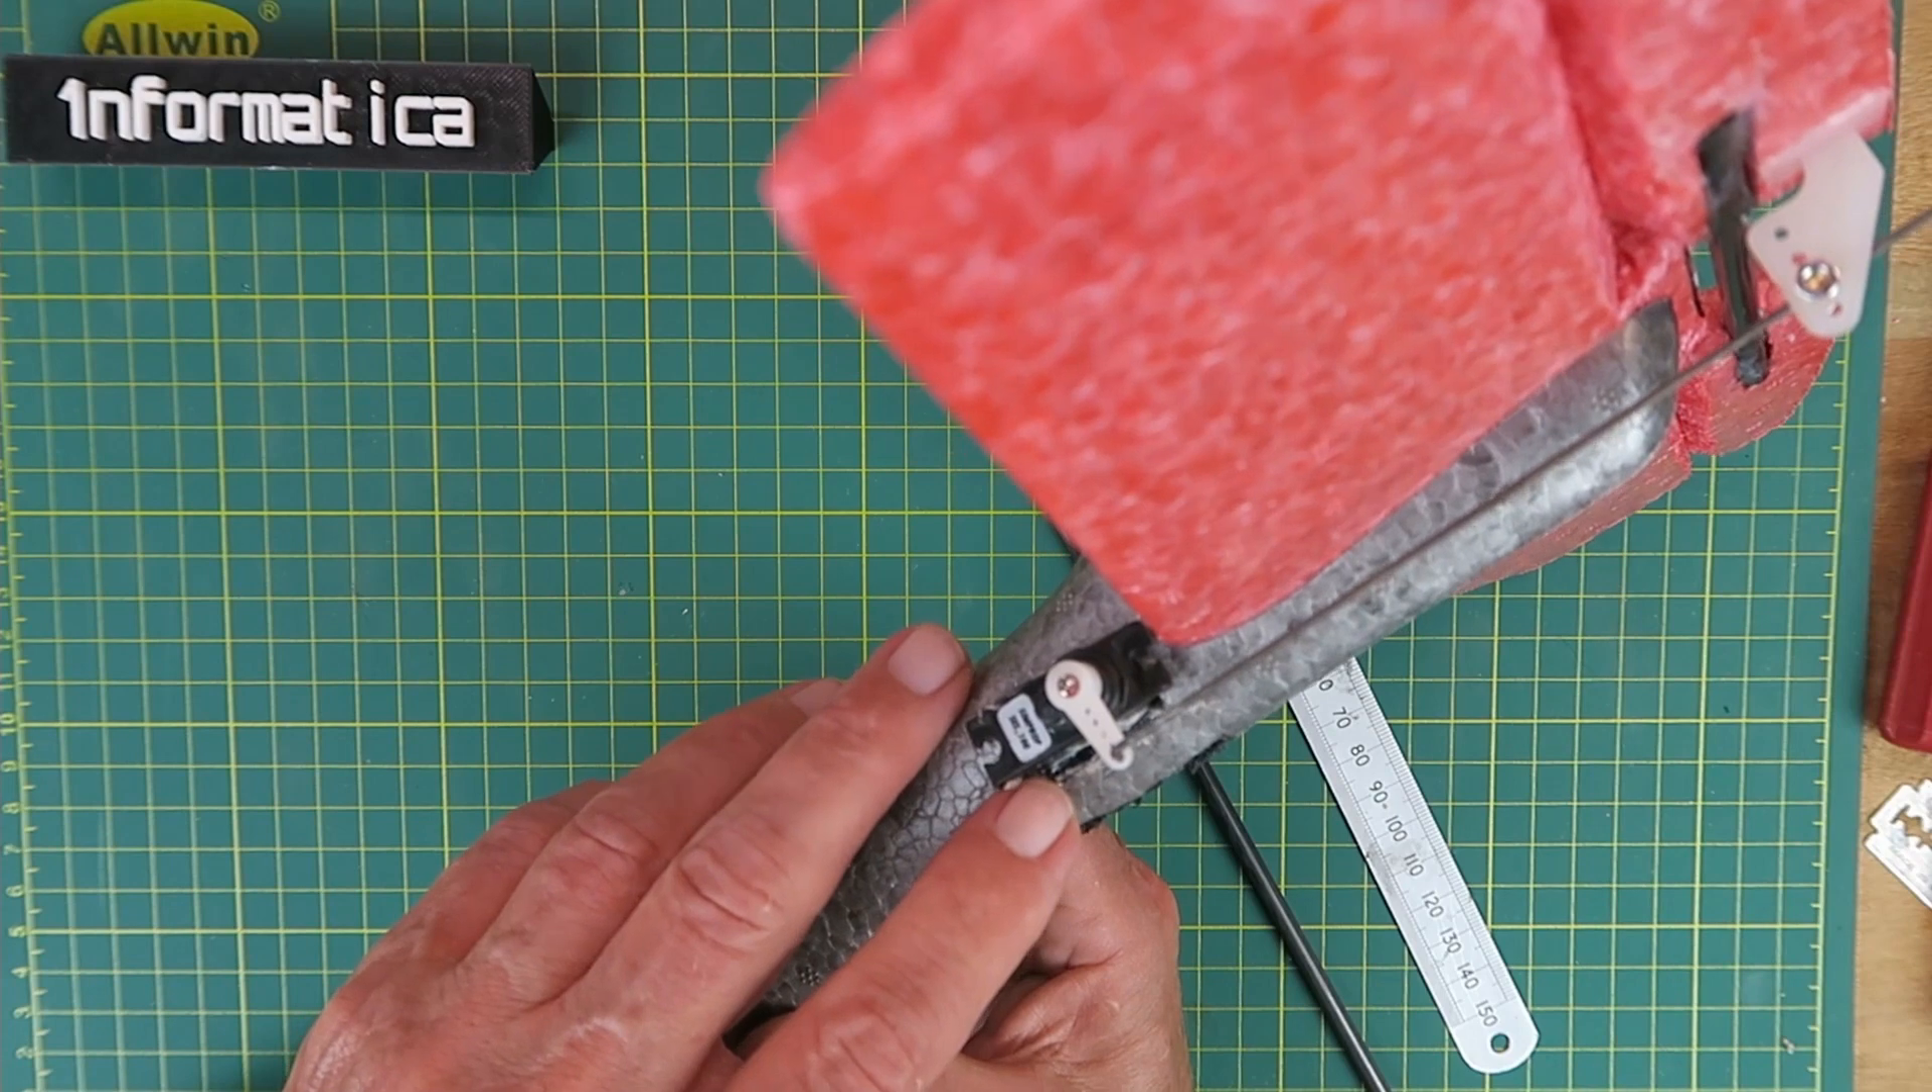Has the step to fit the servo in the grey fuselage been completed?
Yes.